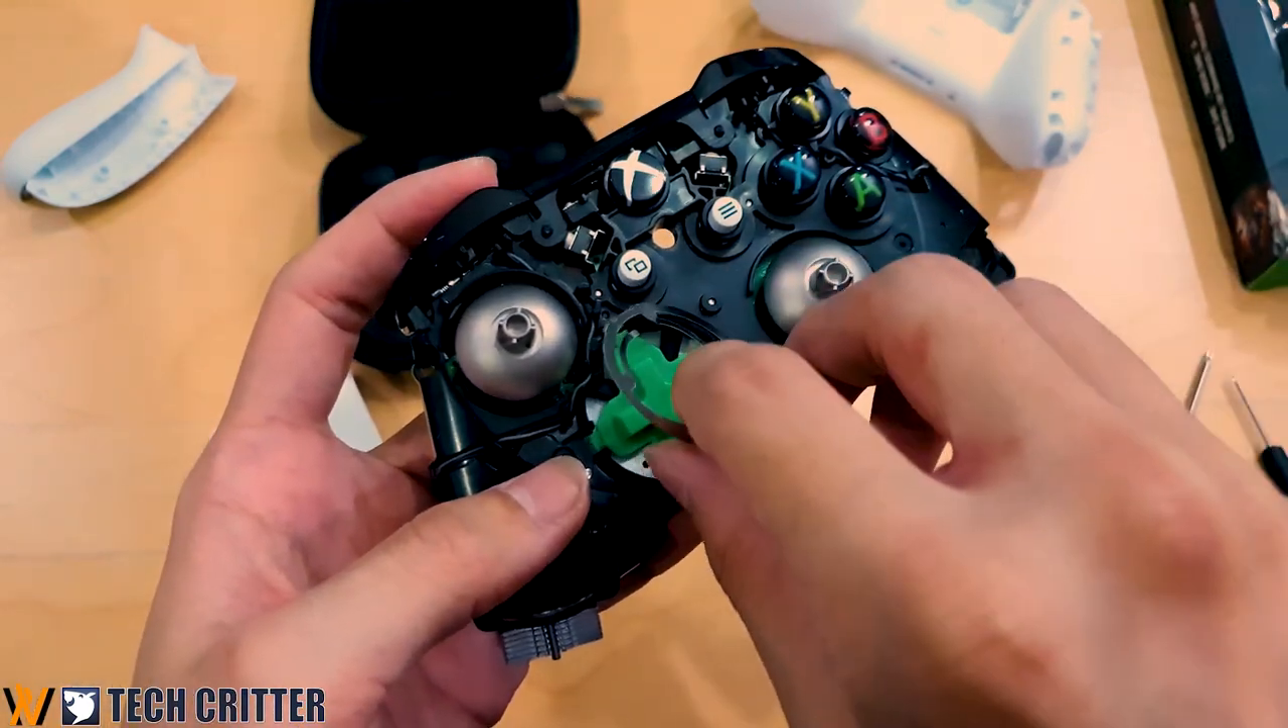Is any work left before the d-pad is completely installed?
Yes.